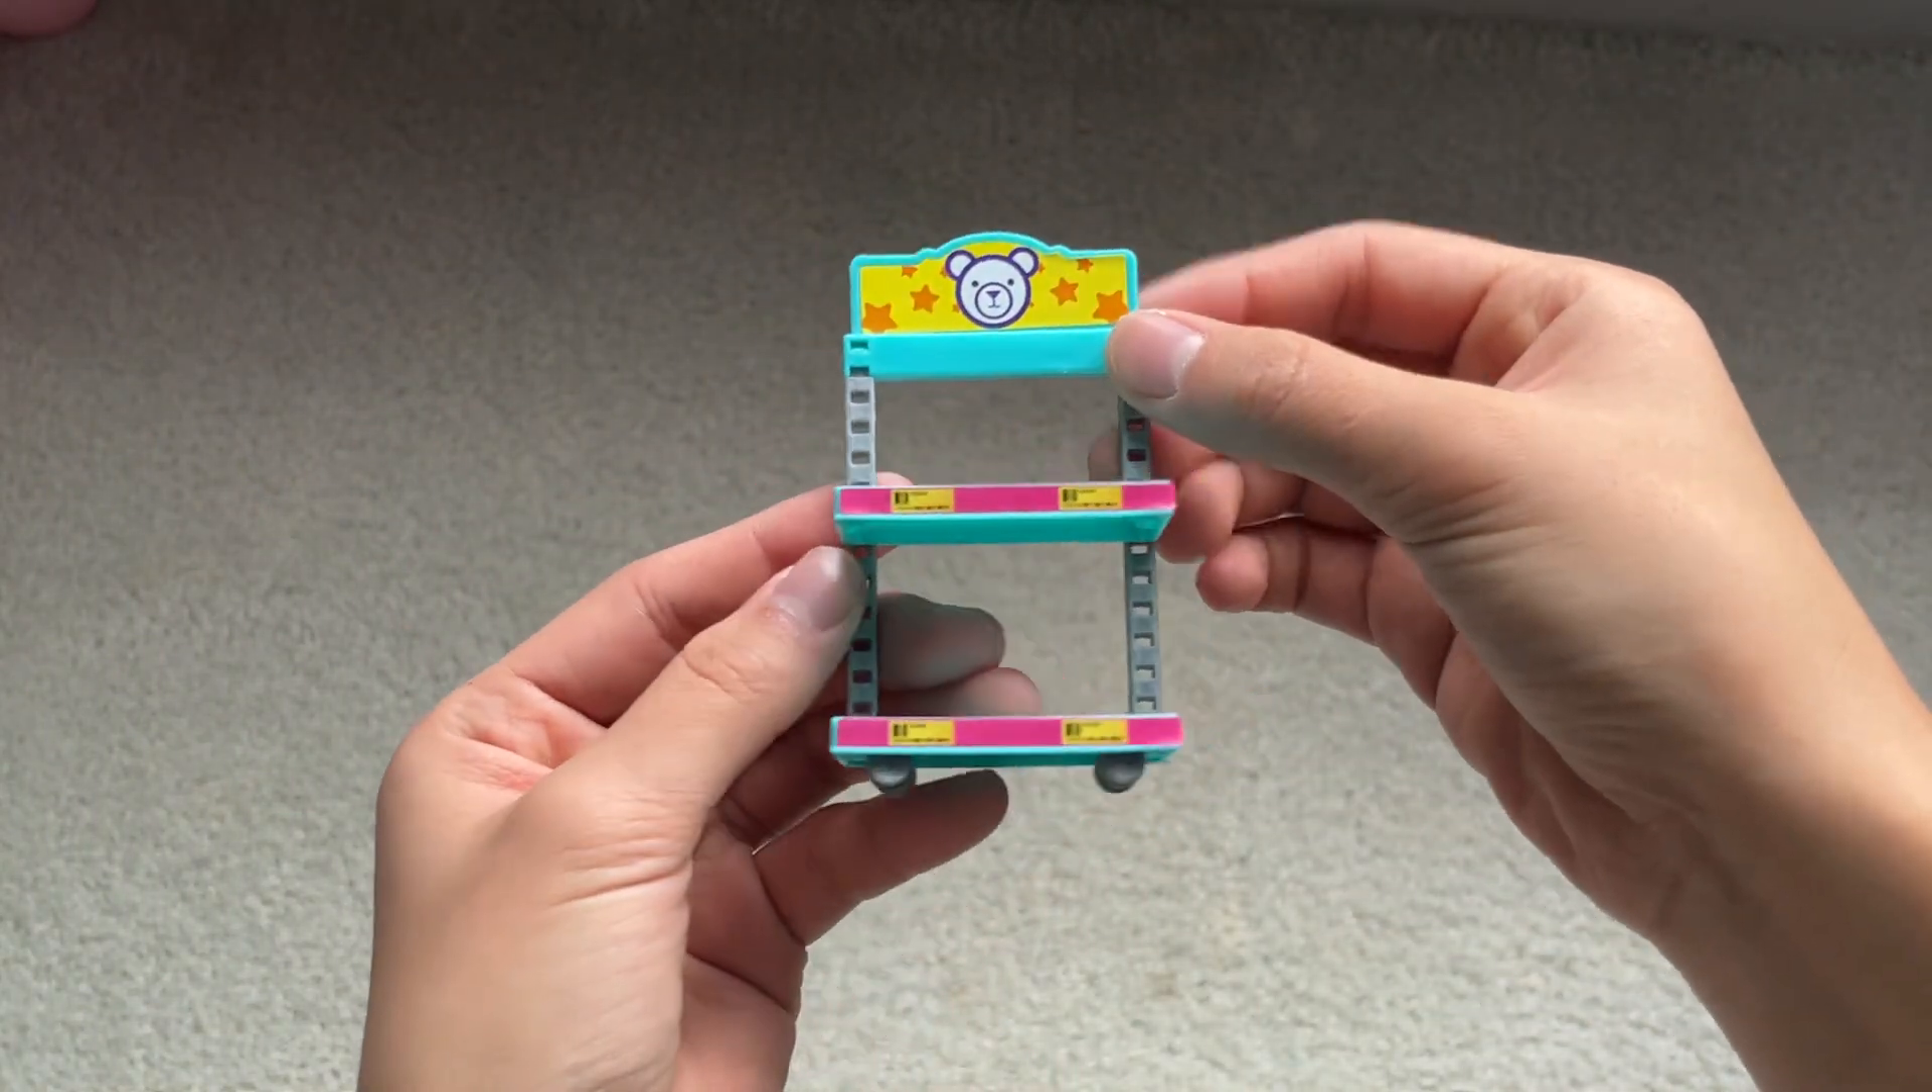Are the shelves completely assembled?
Yes.